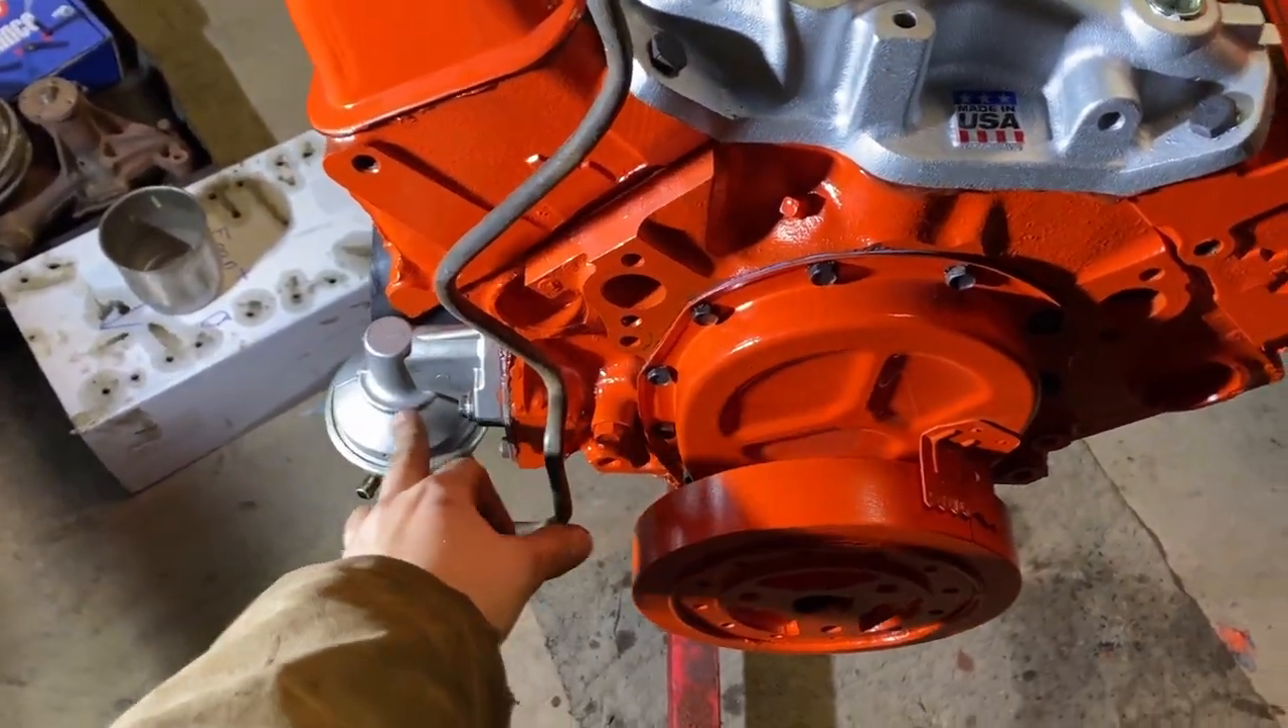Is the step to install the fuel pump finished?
Yes.